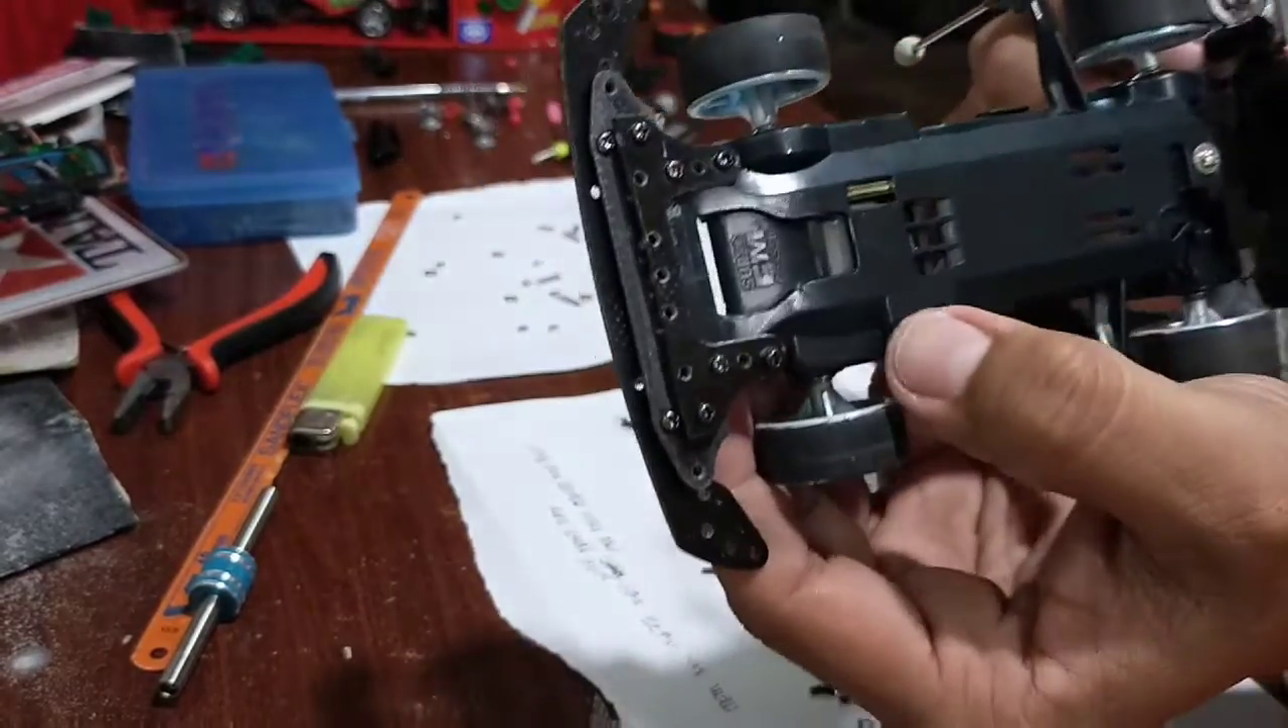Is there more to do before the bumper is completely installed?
No.